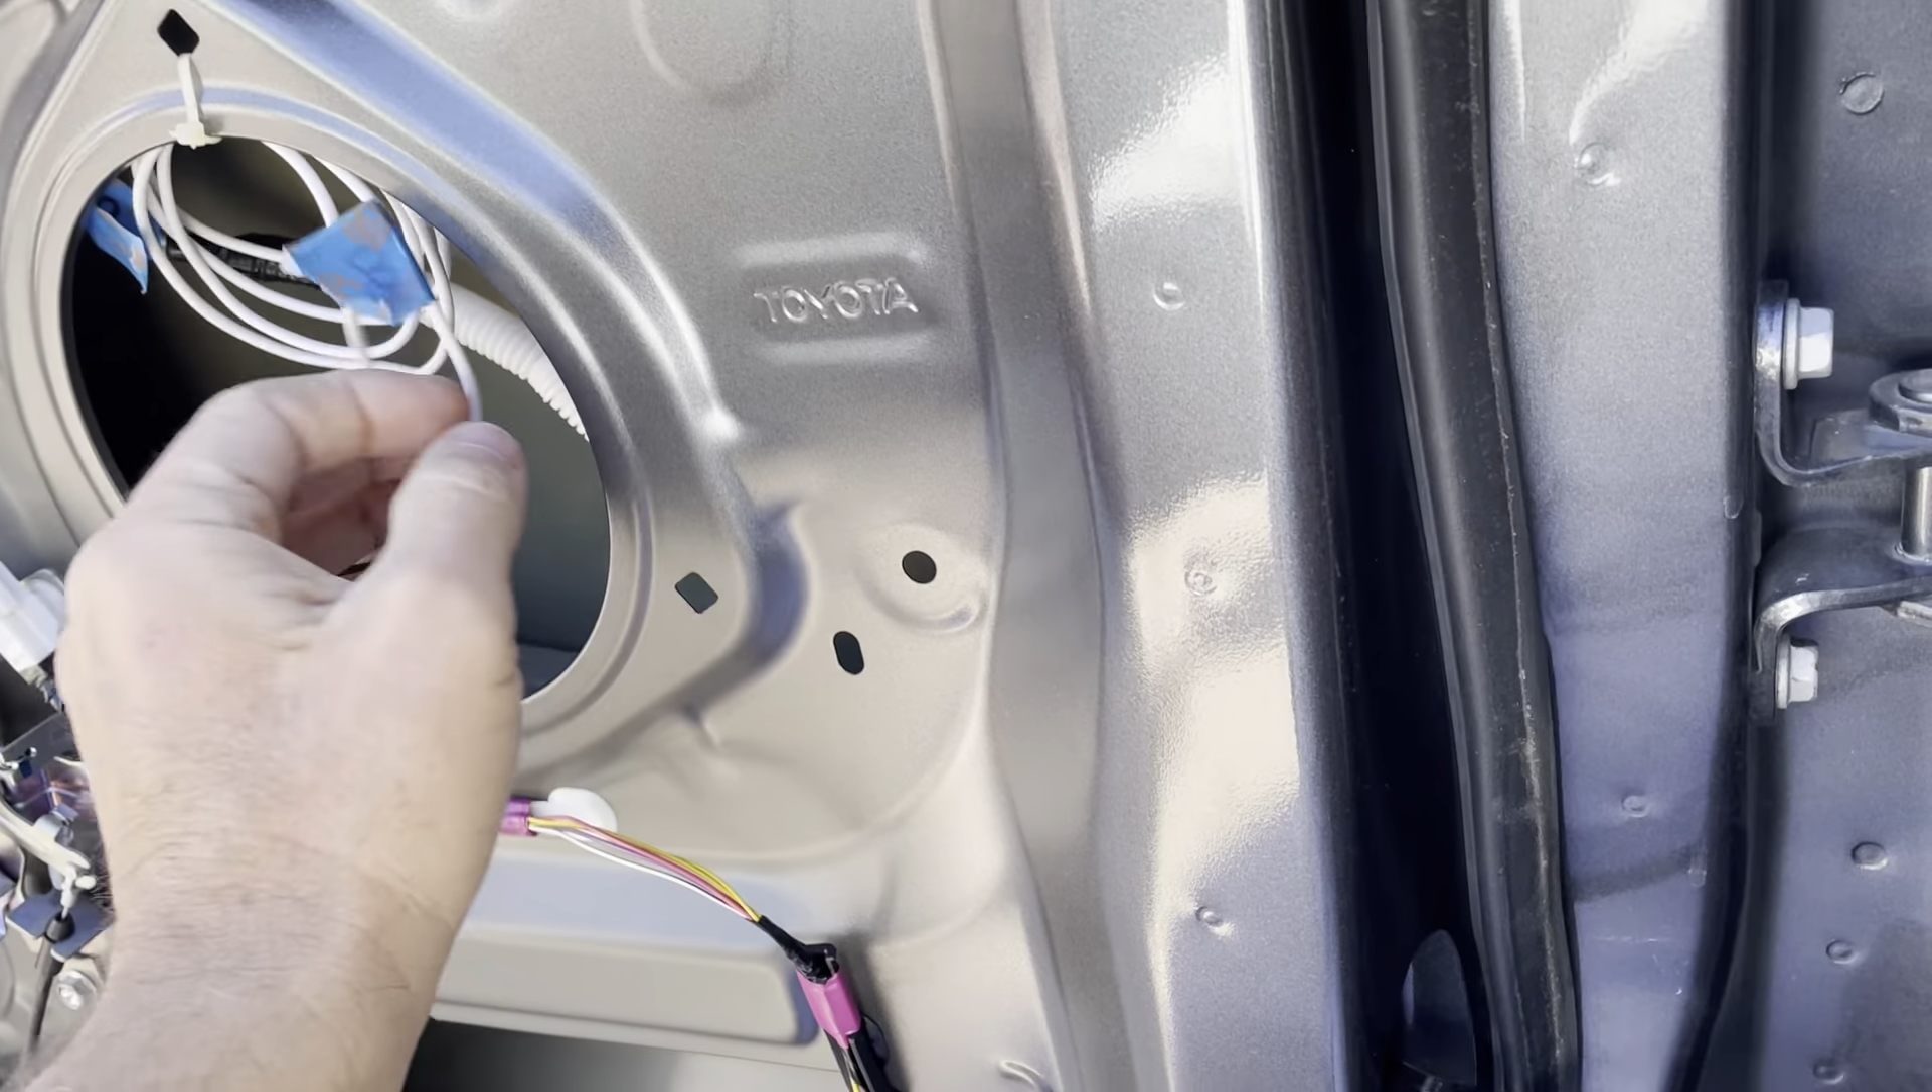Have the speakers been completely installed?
No.